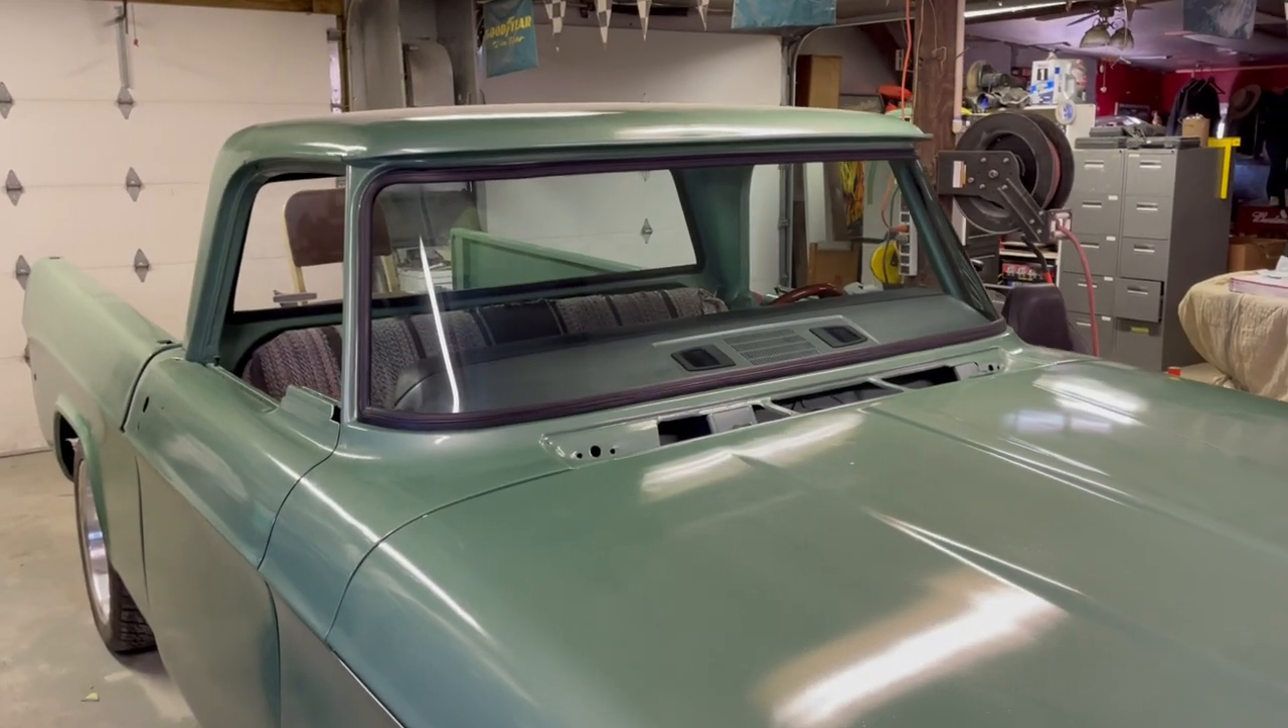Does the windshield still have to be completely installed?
No.